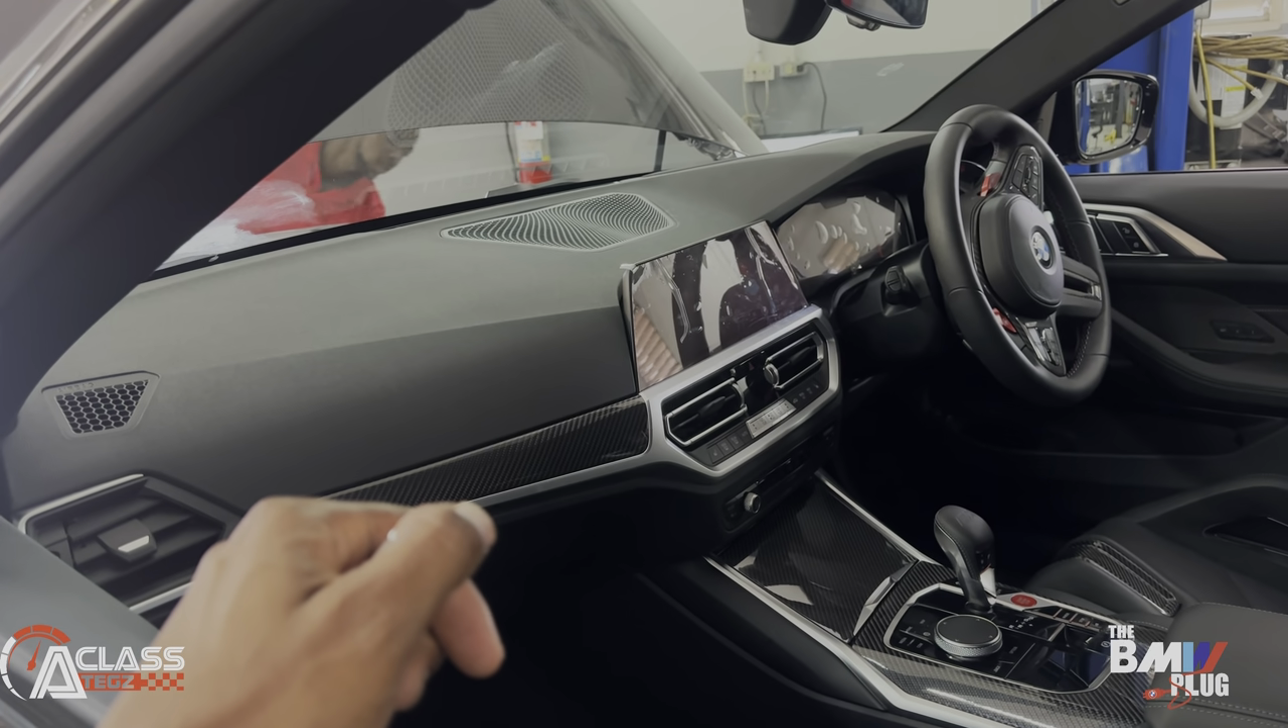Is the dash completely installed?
Yes.